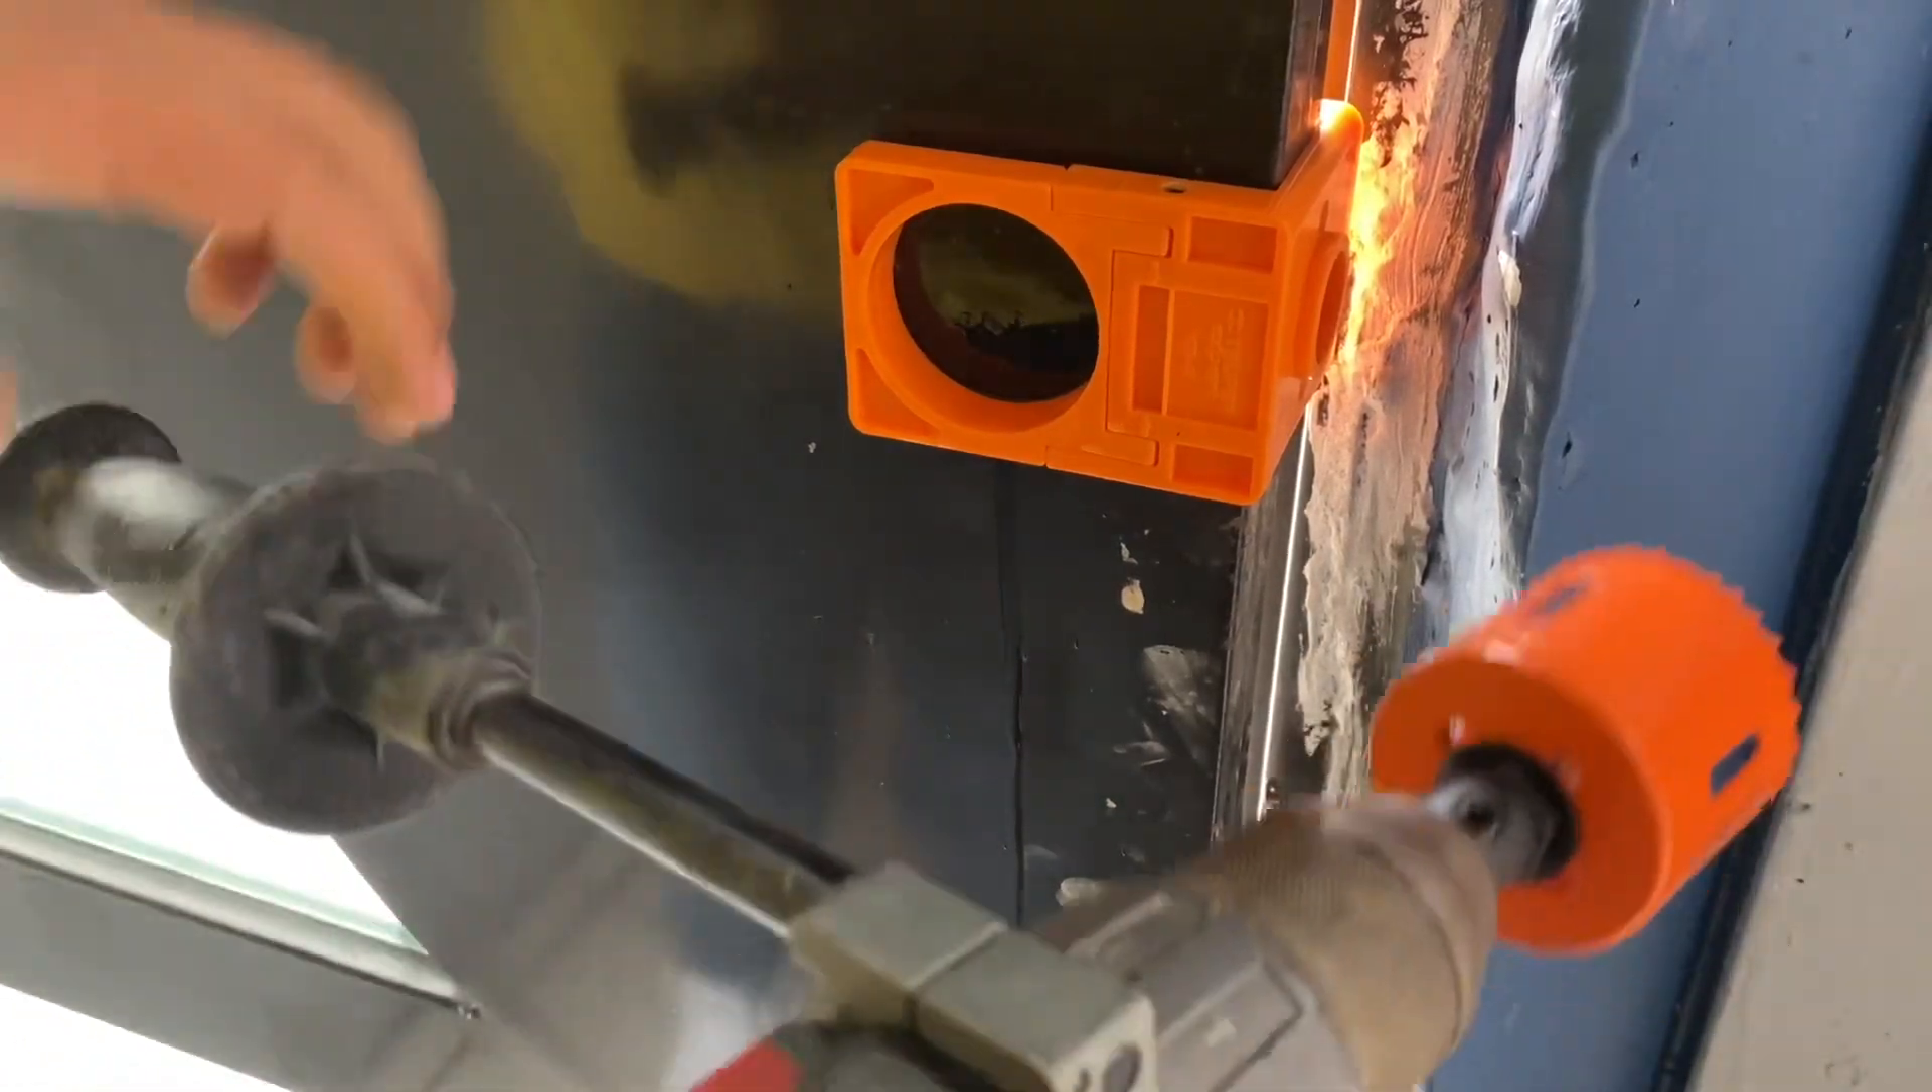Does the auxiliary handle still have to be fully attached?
No.